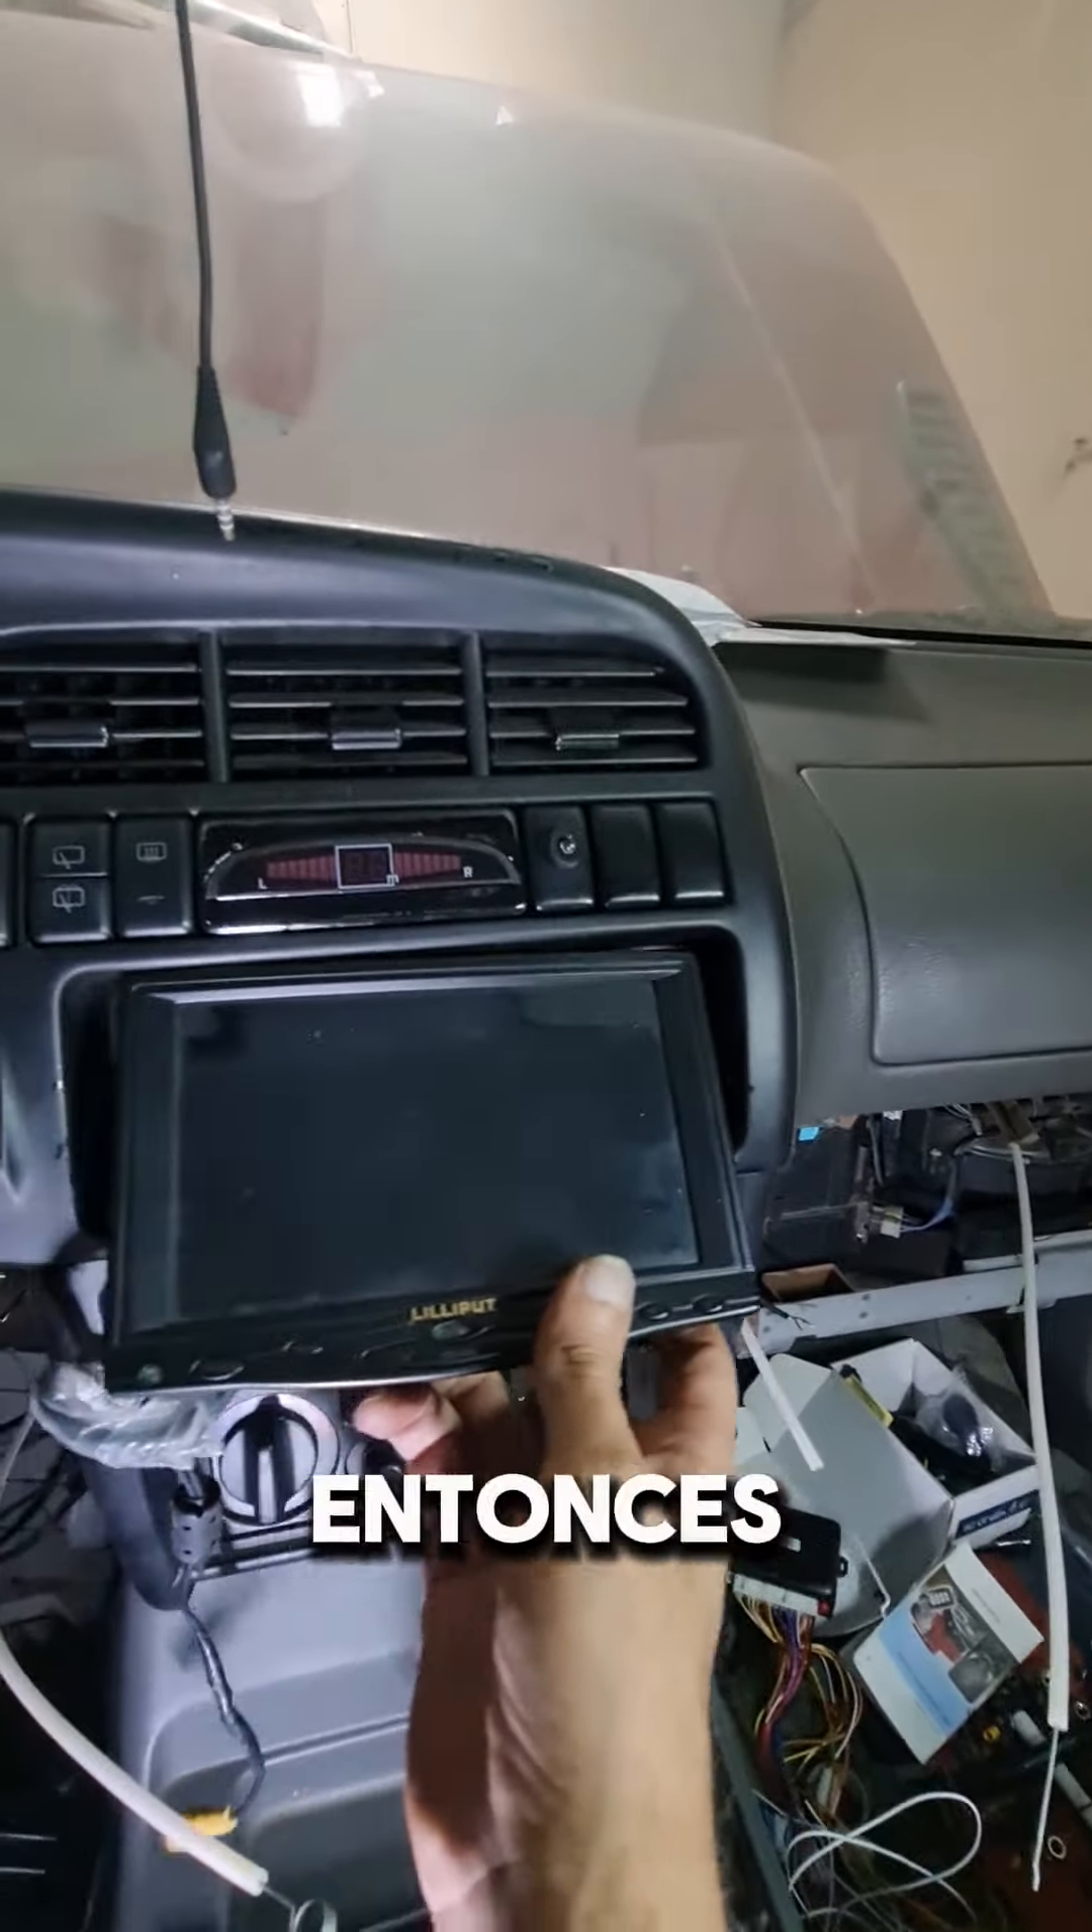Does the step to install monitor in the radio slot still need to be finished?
Yes.